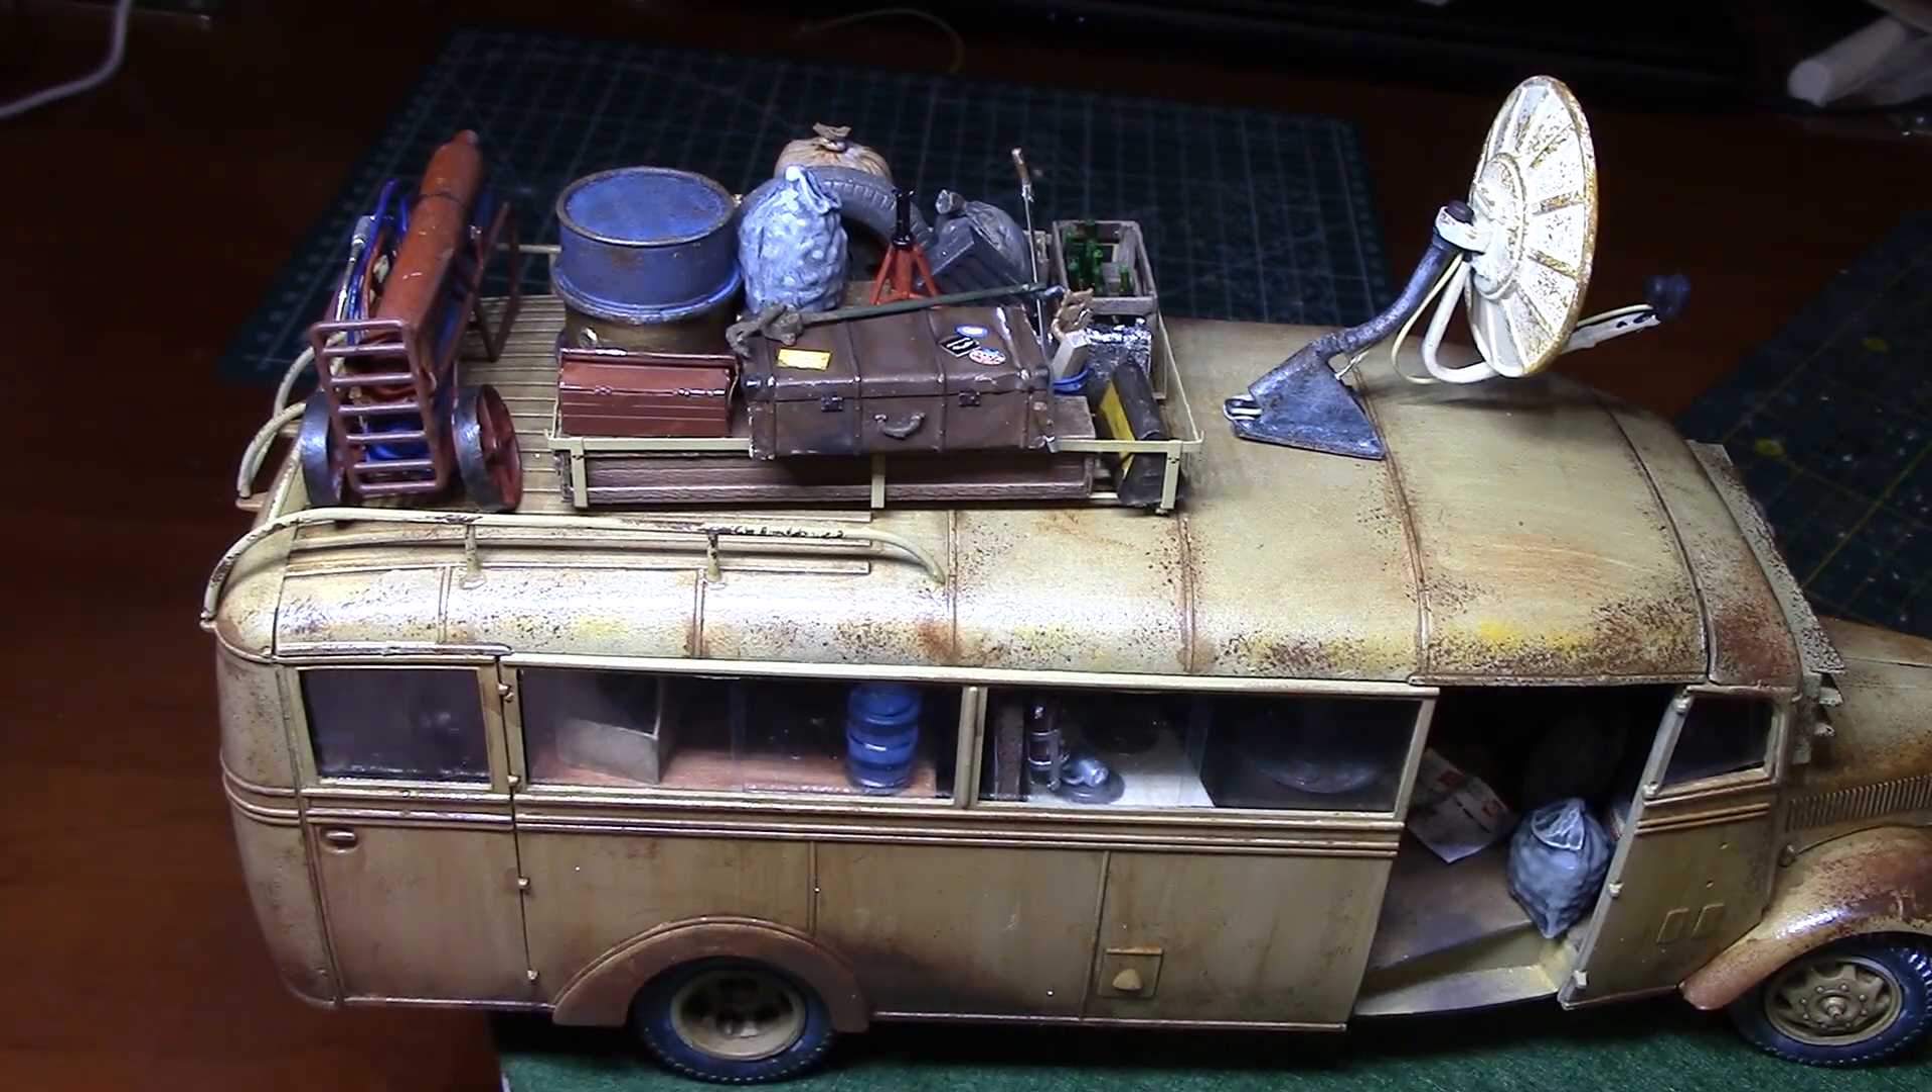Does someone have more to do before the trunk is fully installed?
No.